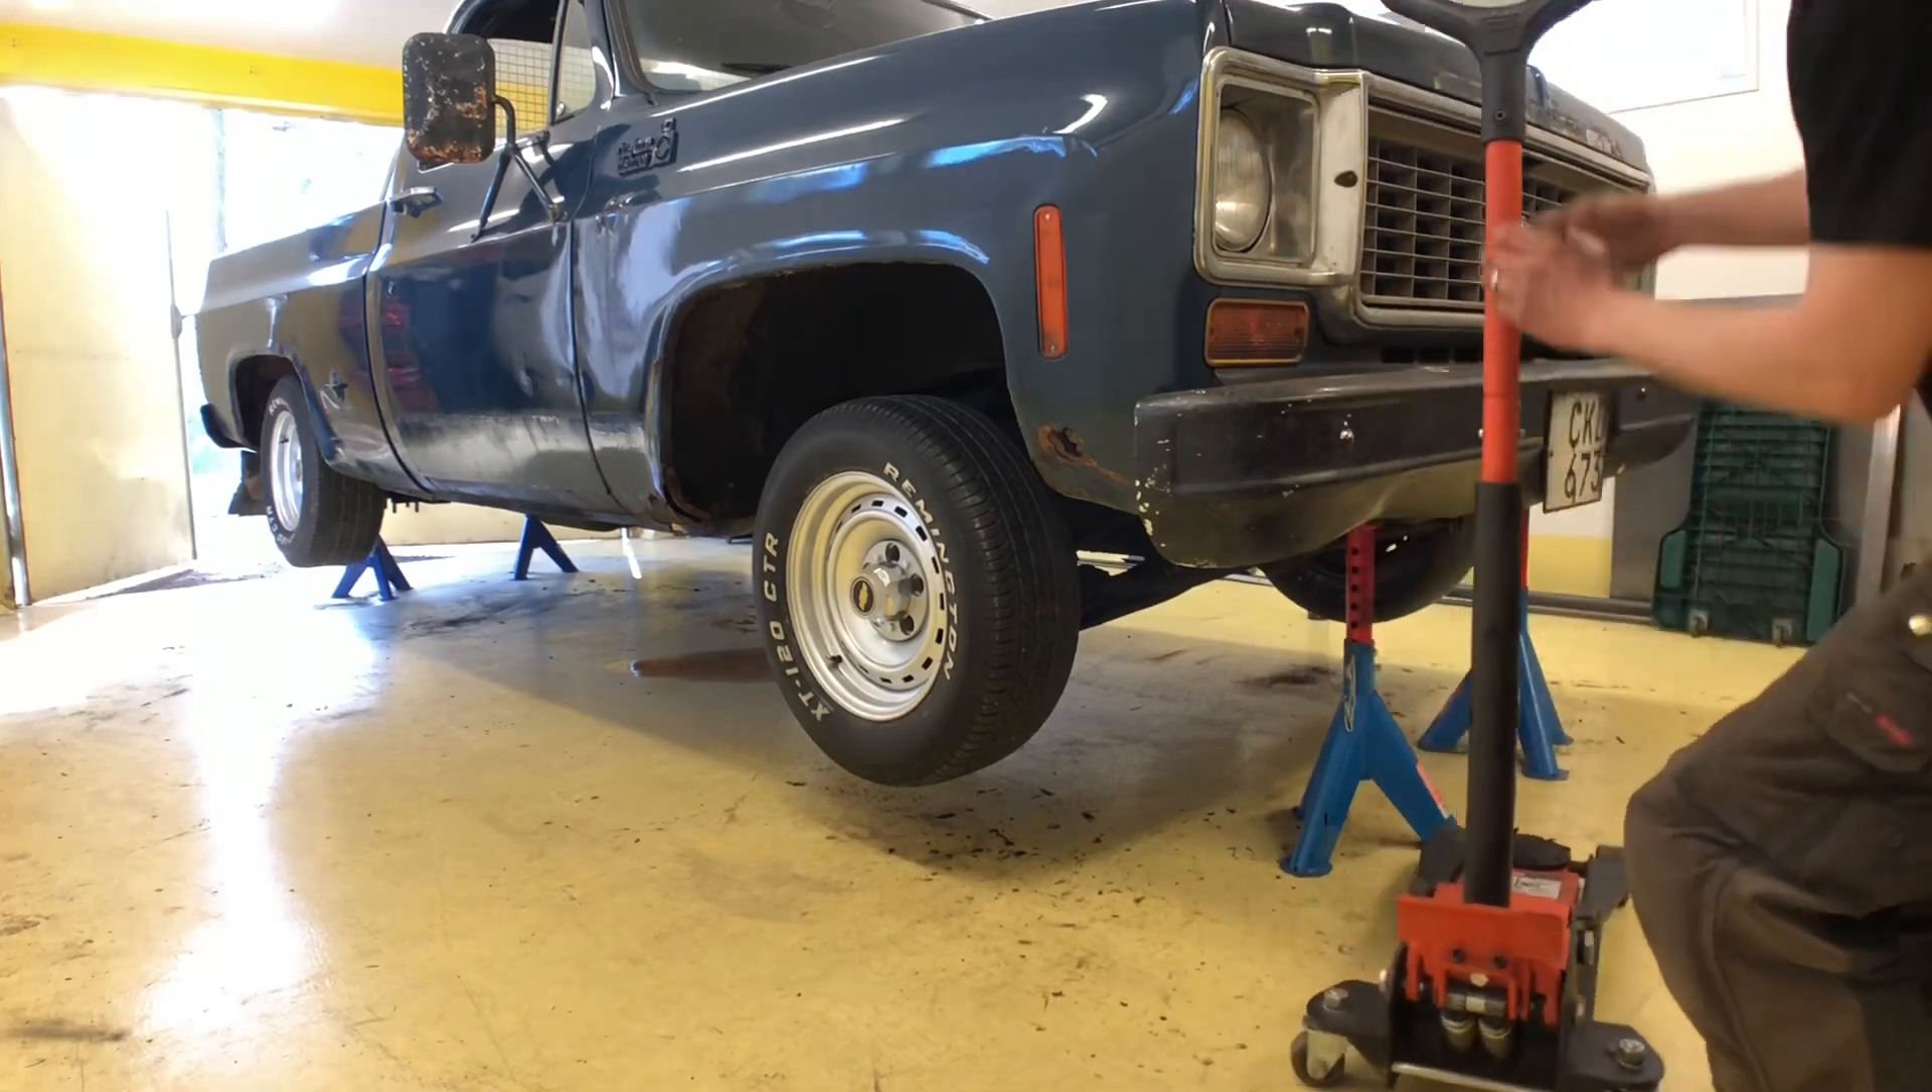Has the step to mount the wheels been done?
Yes.